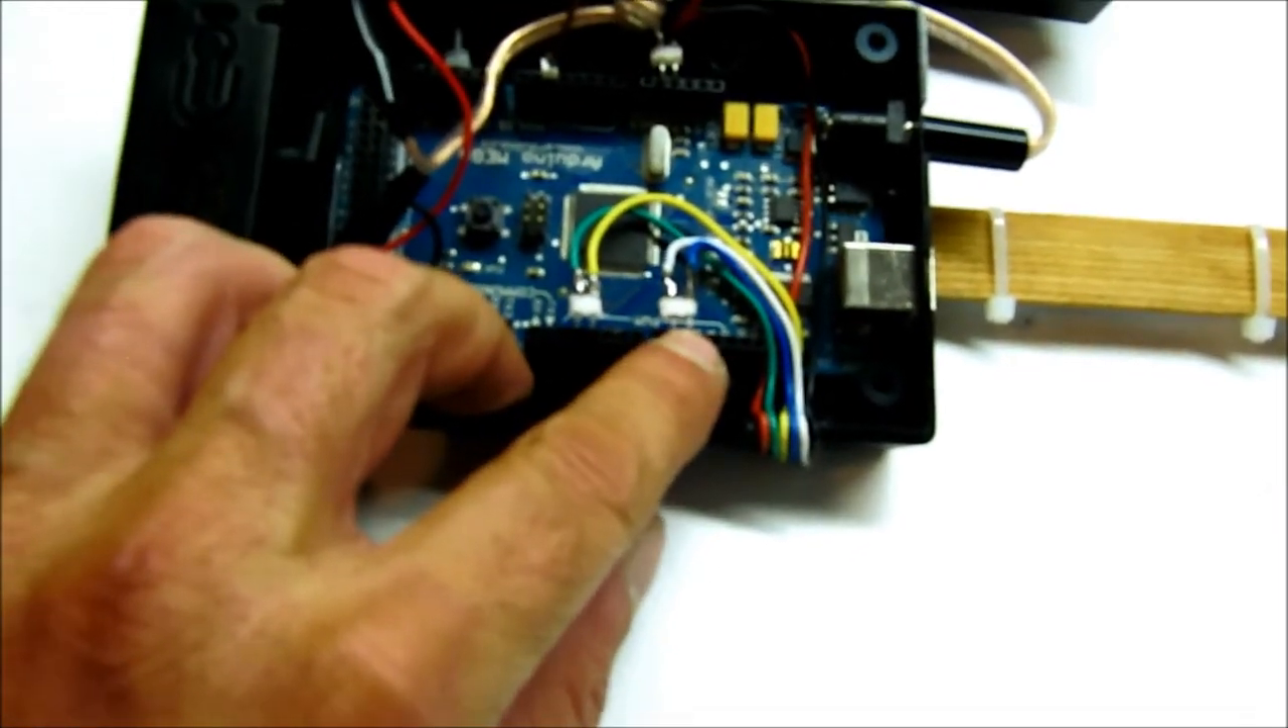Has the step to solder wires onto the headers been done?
Yes.